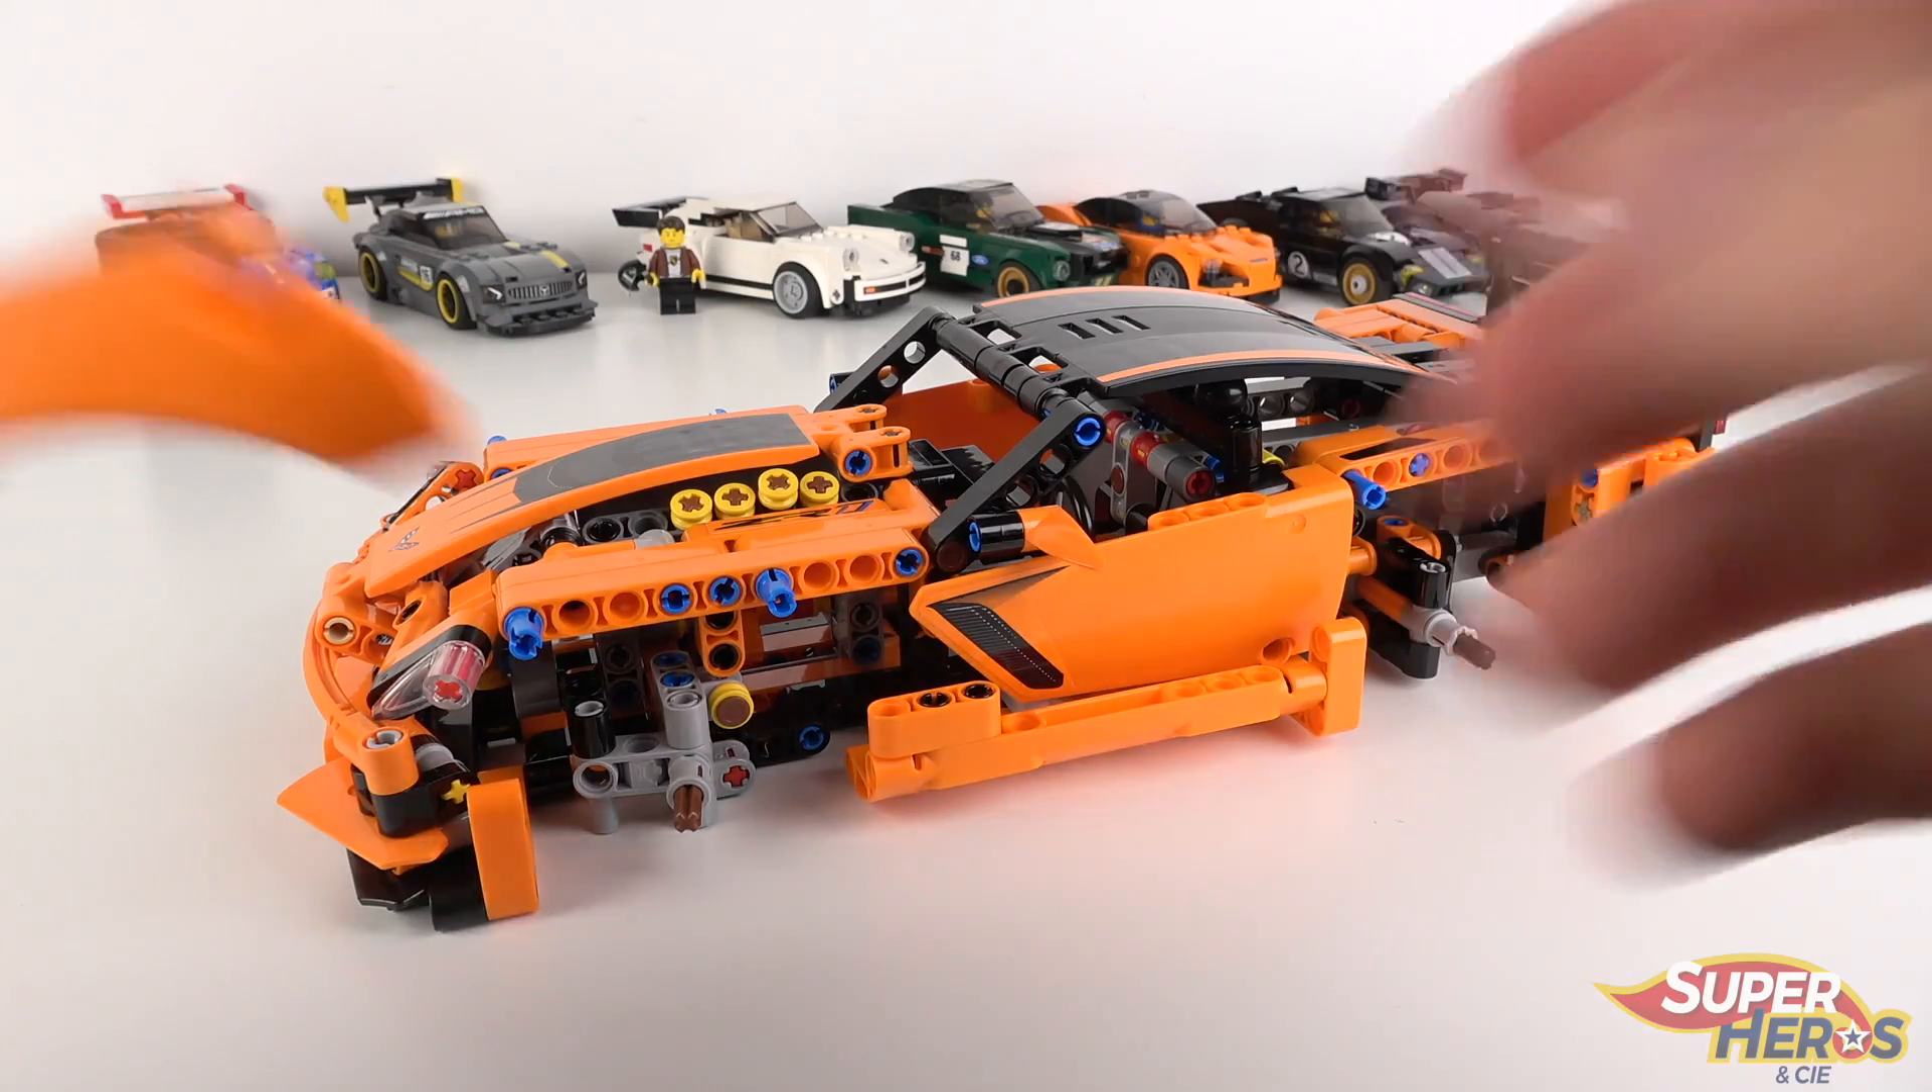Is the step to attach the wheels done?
No.